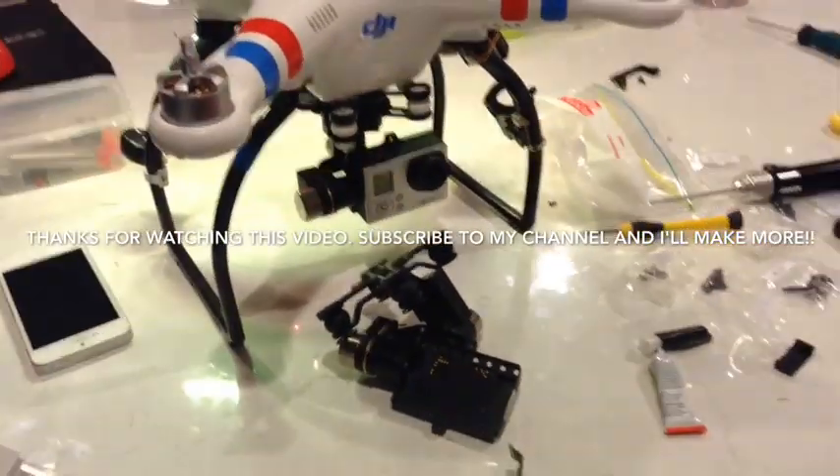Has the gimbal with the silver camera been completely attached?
Yes.